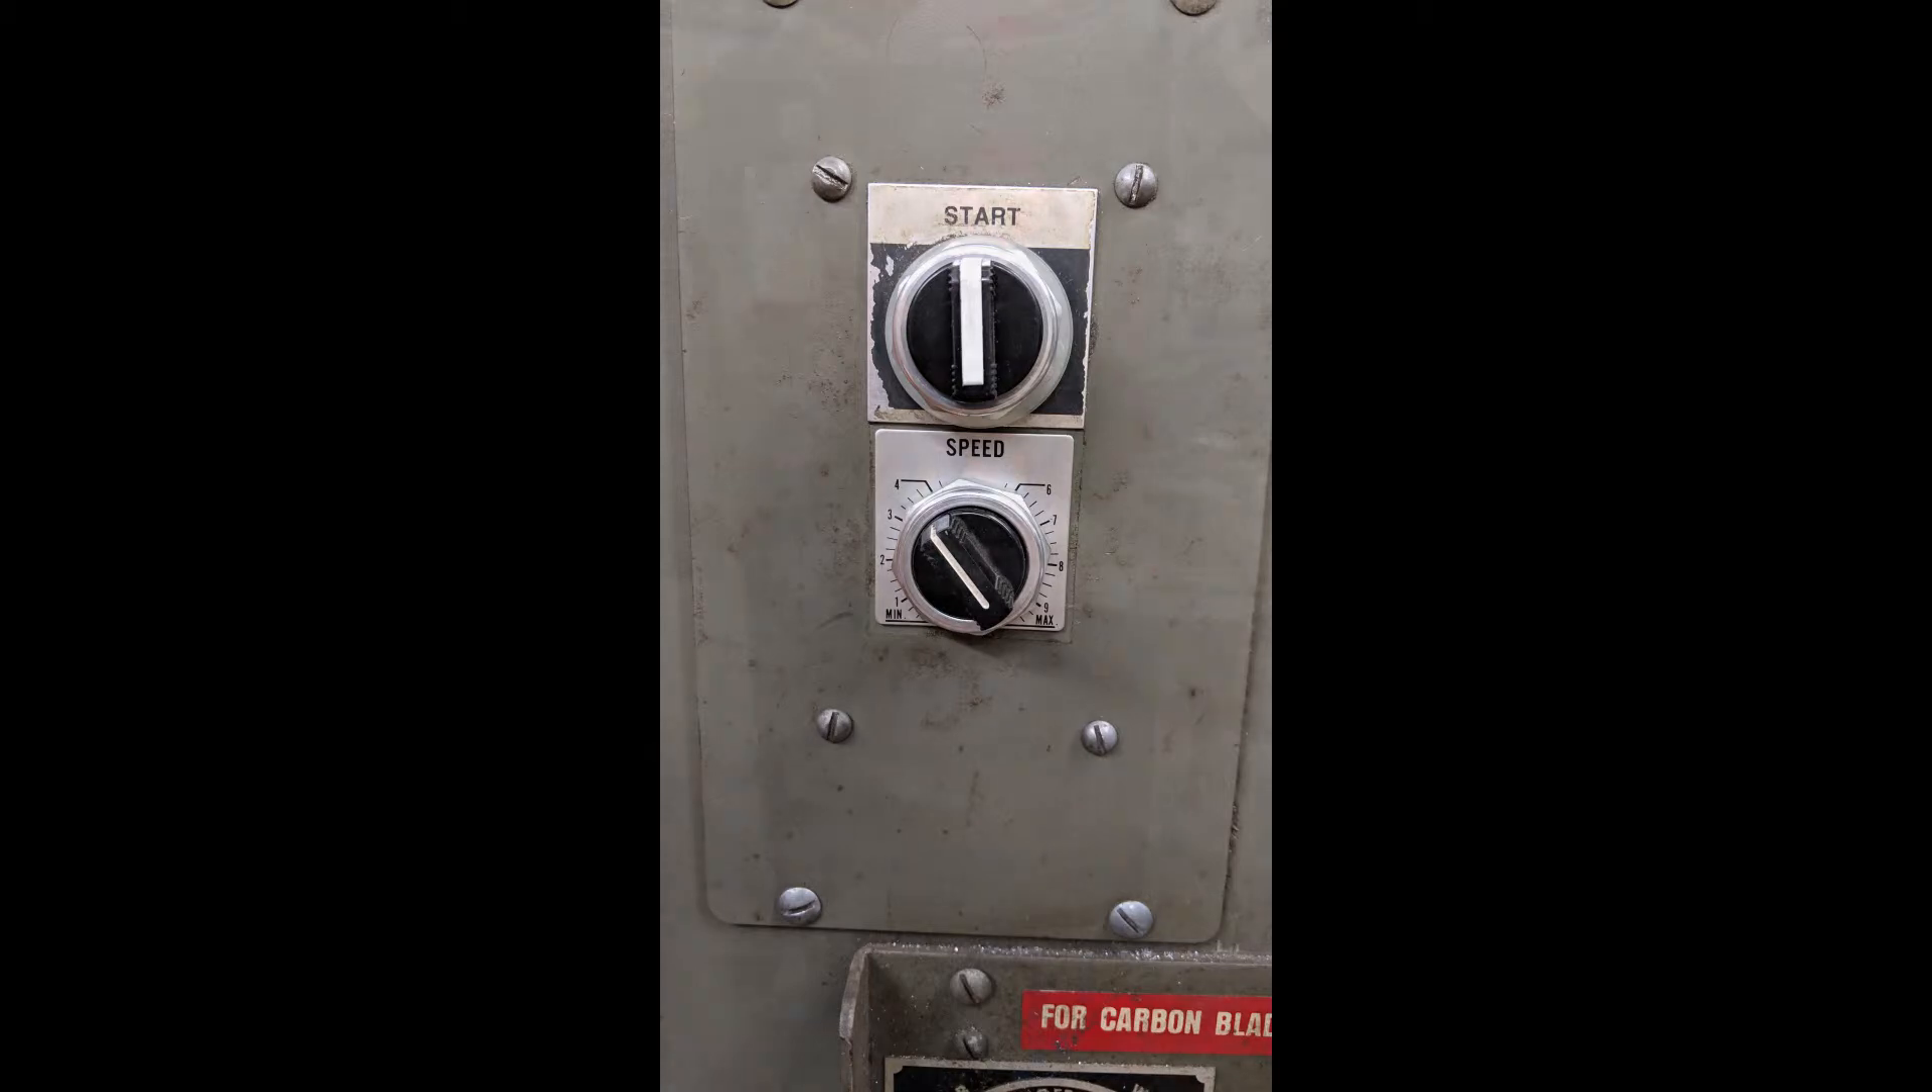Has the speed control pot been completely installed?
Yes.